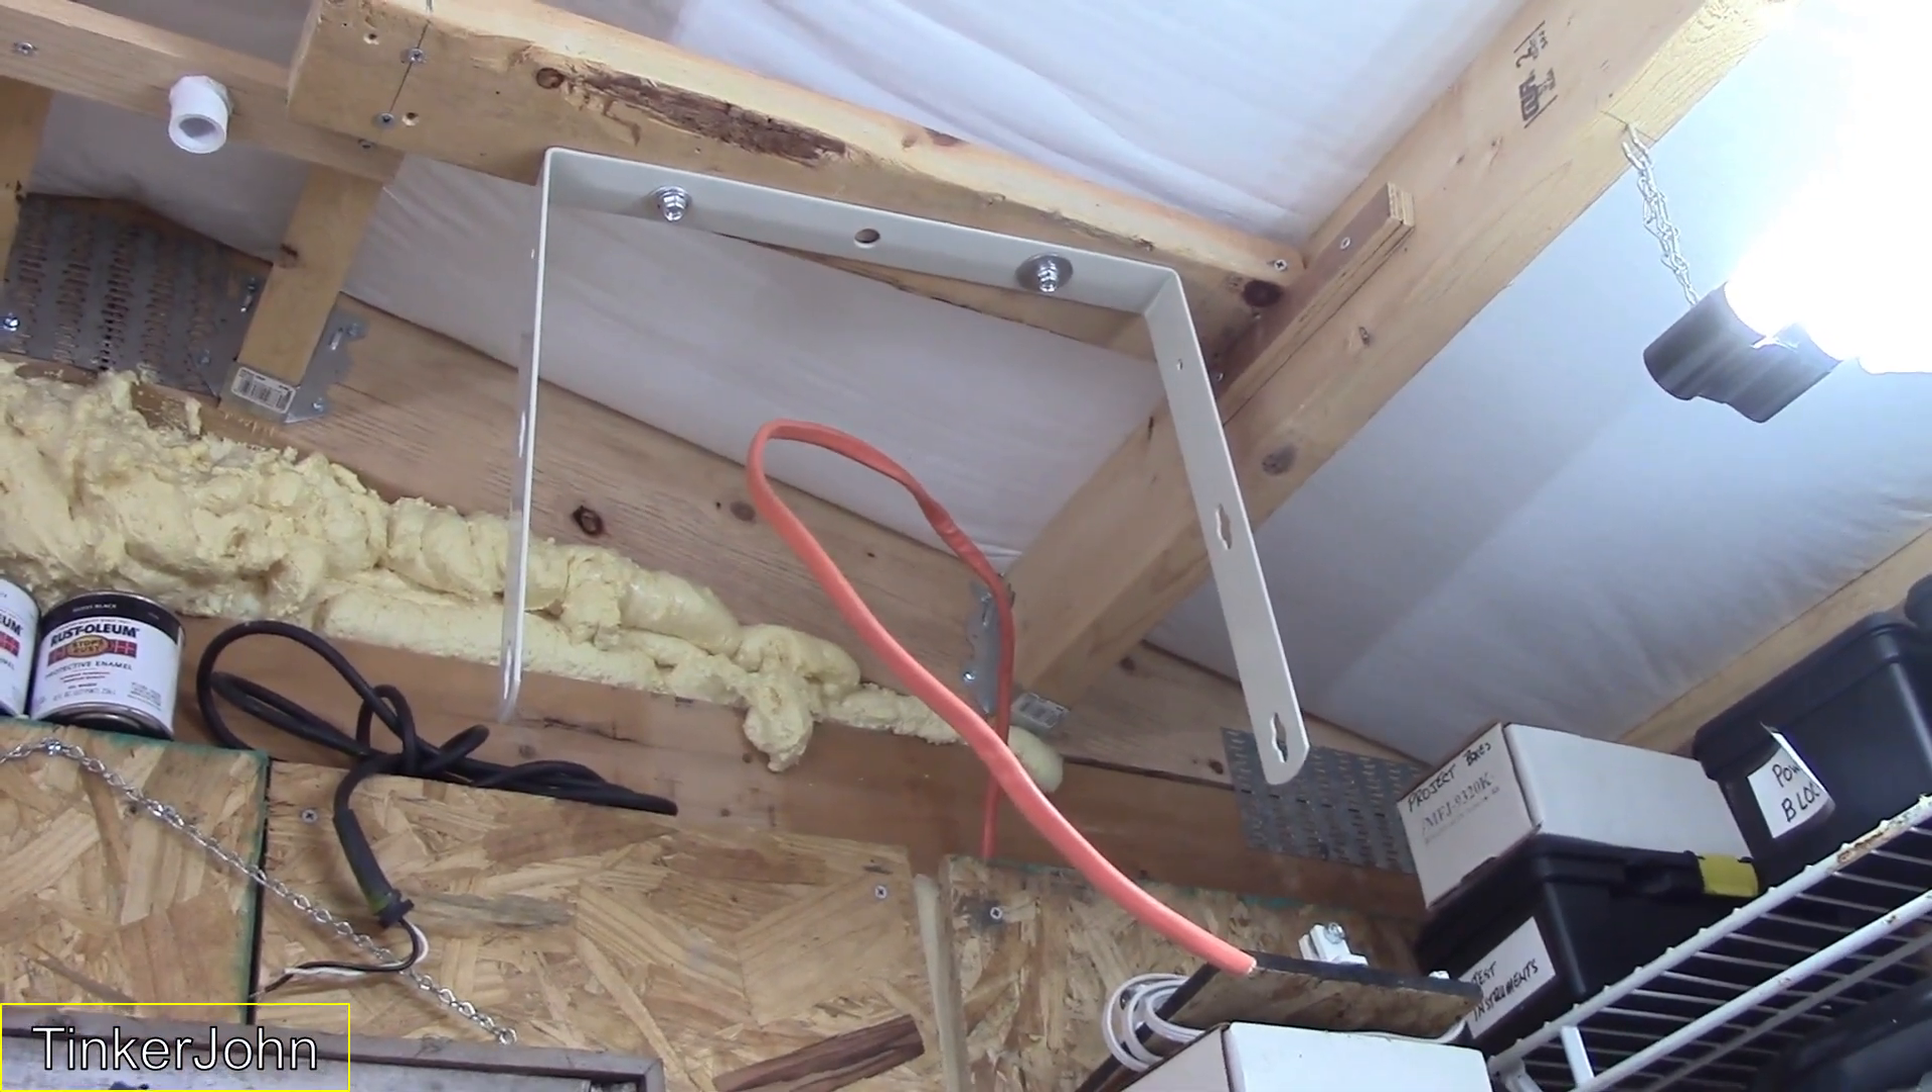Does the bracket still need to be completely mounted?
No.